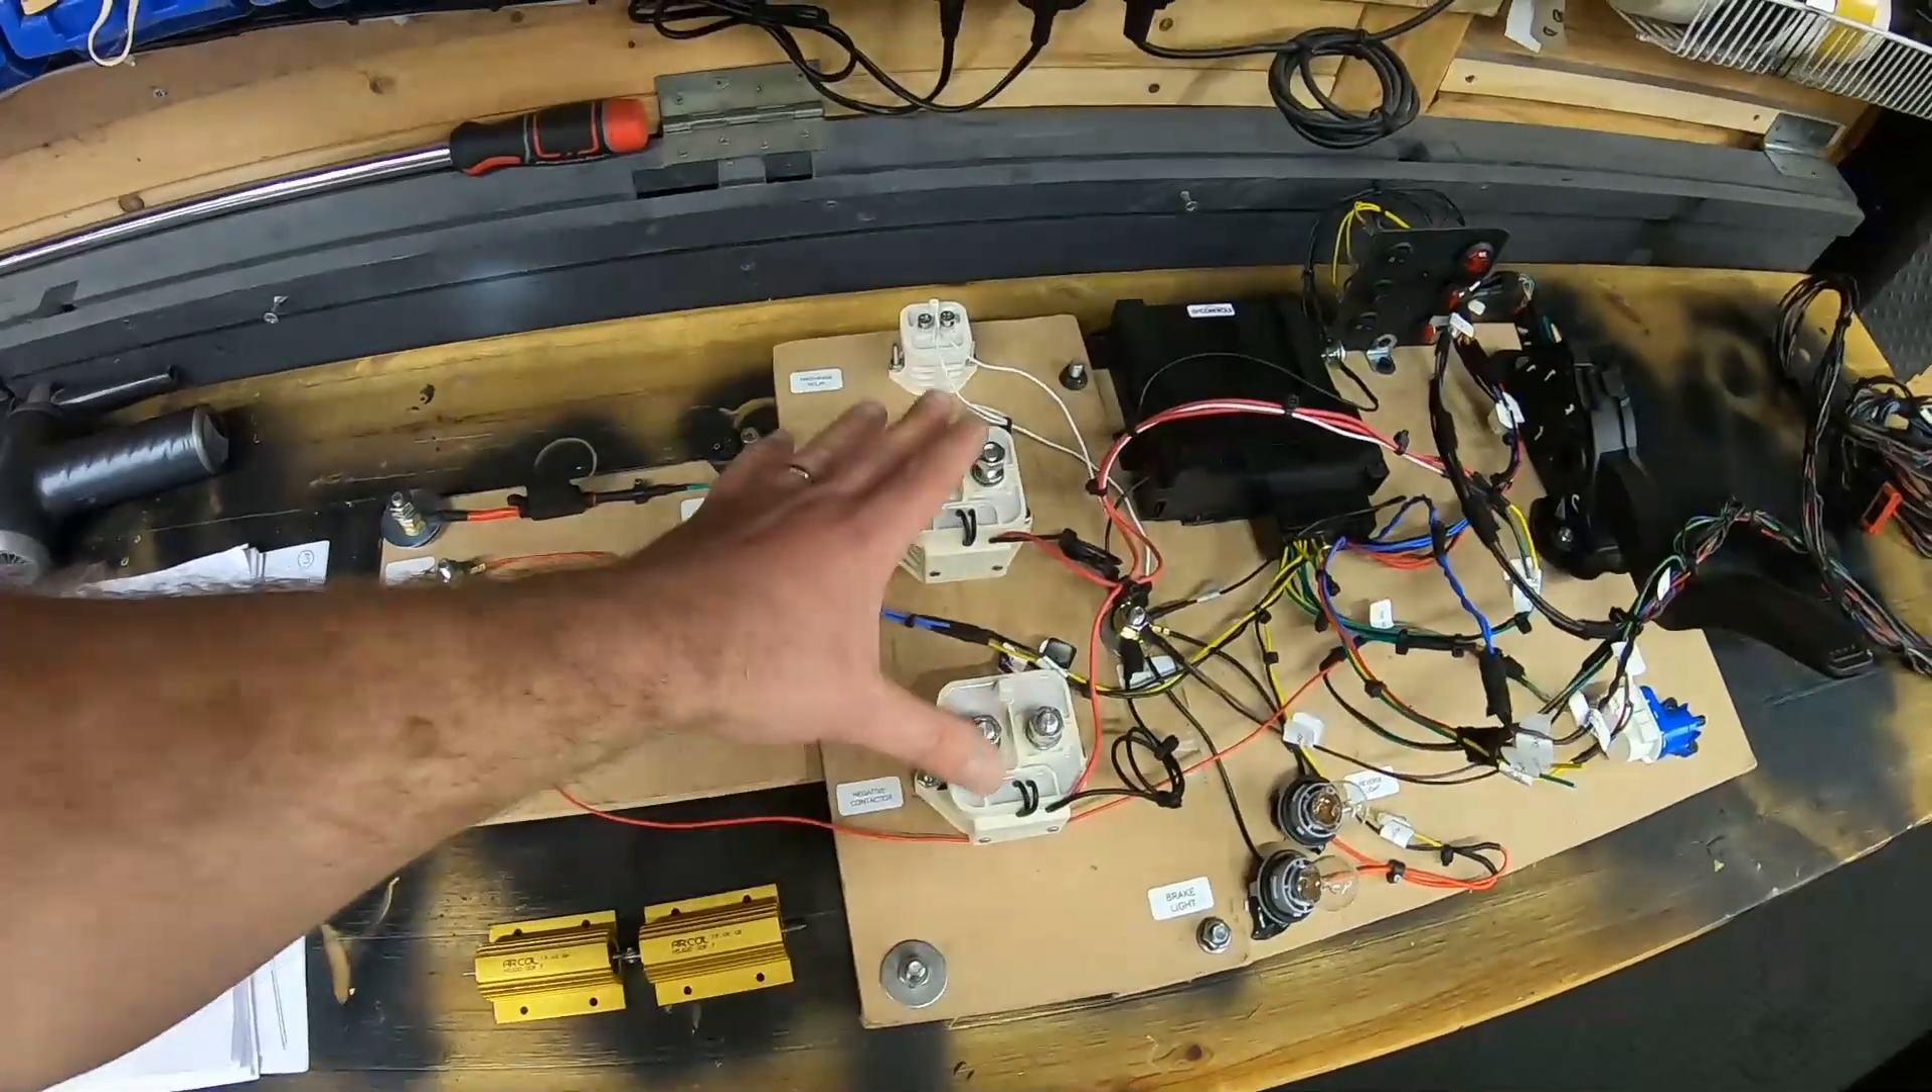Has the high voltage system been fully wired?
No.